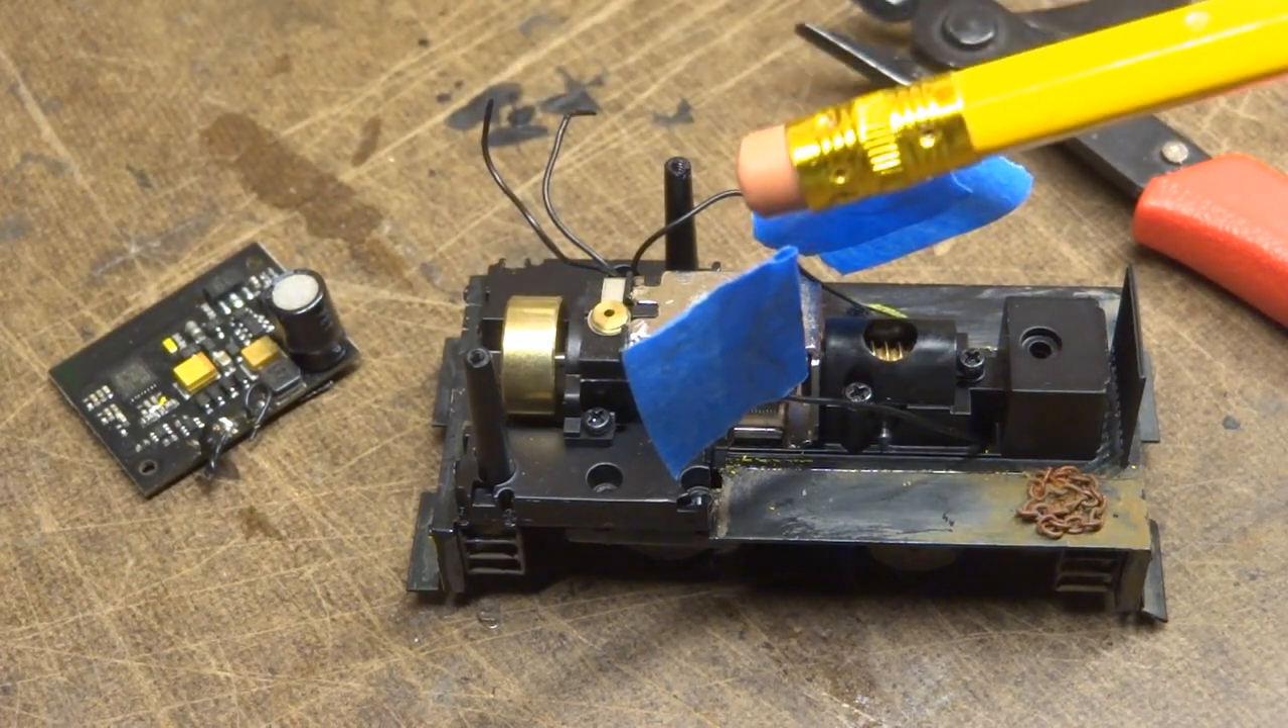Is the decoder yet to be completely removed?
No.